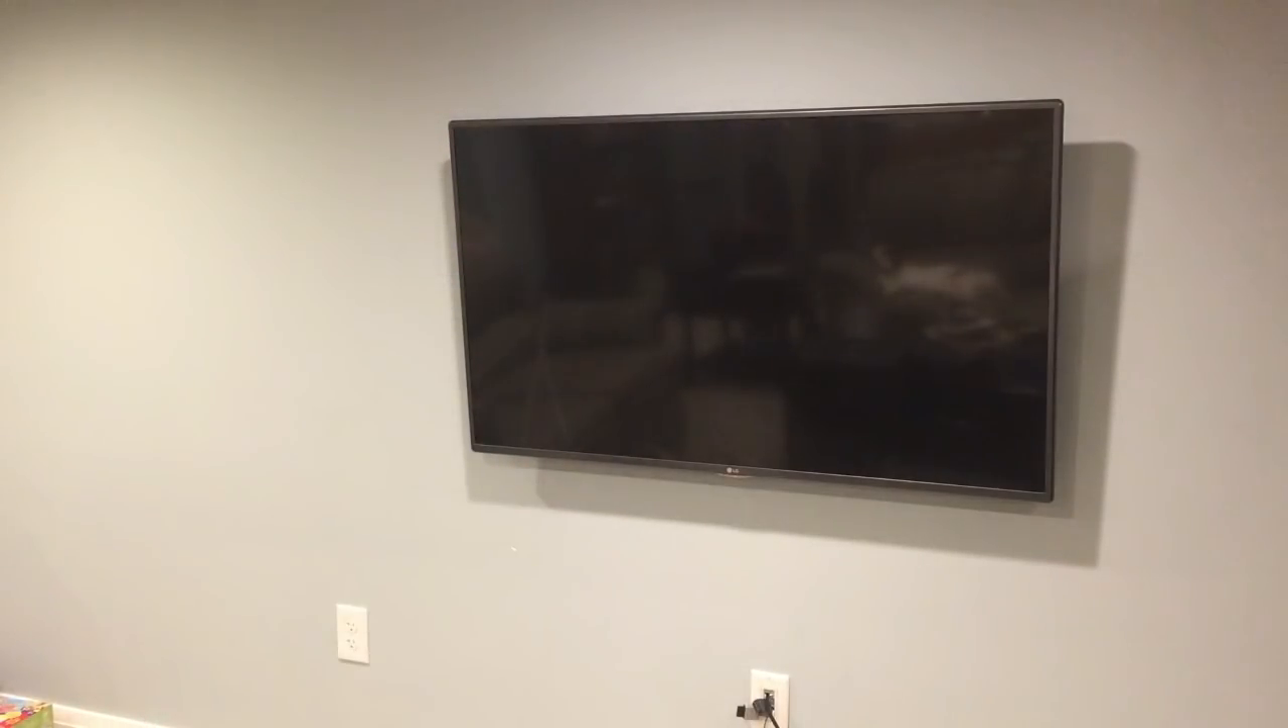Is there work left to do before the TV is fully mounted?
No.